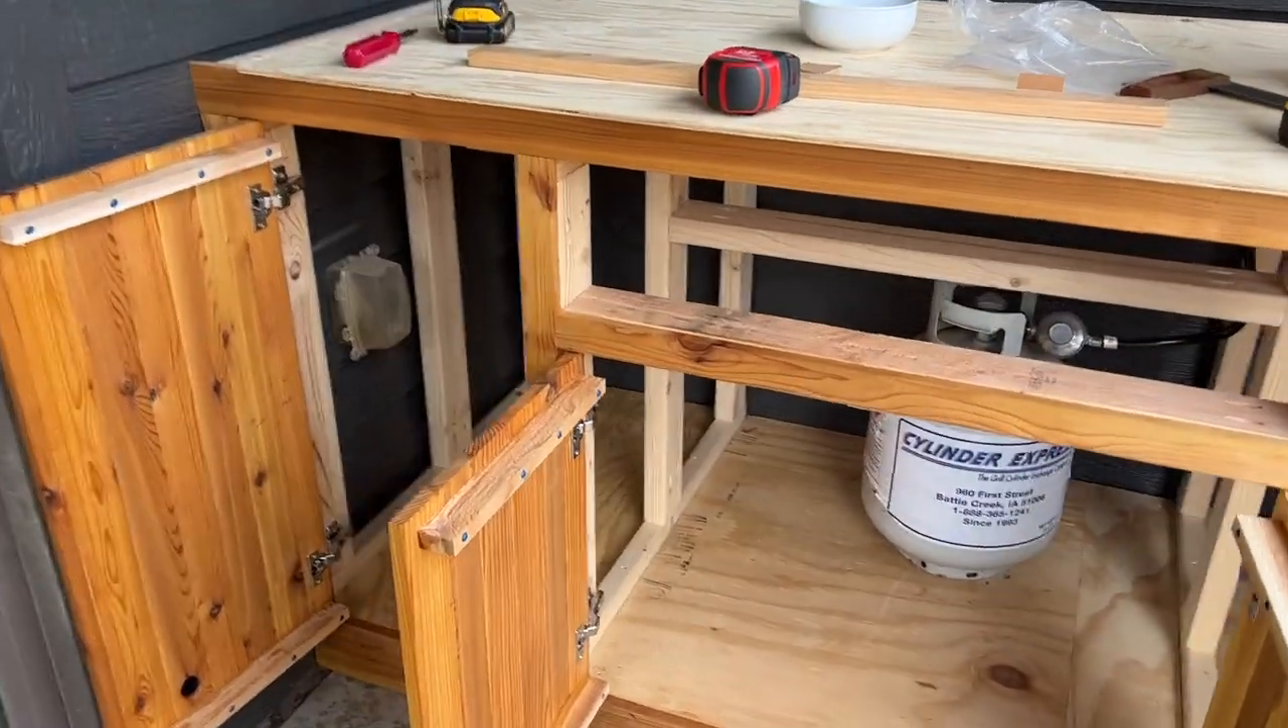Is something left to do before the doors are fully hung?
No.